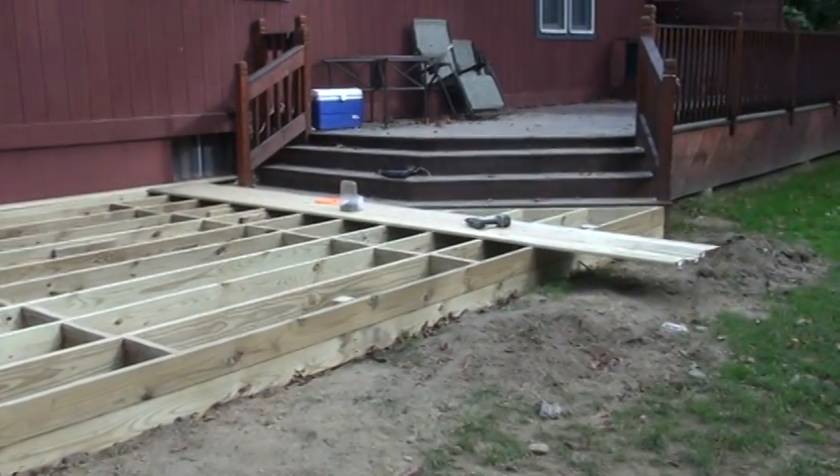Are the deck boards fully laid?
No.